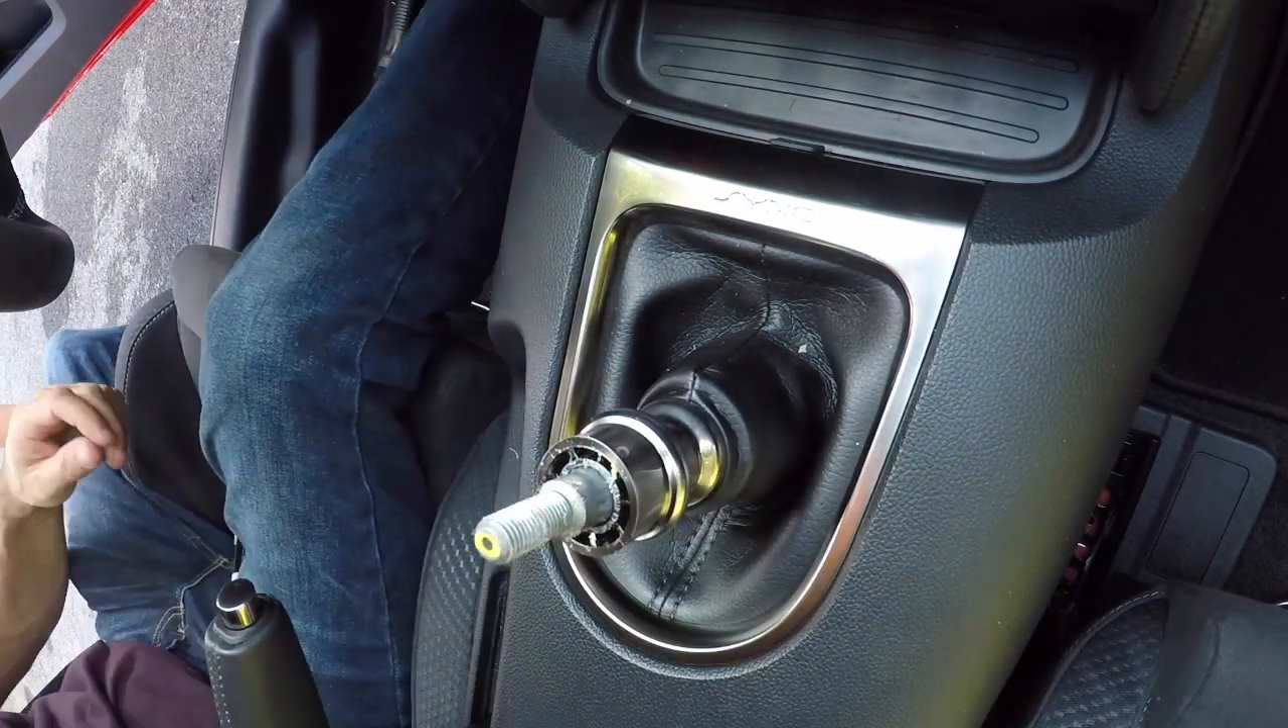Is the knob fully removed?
Yes.